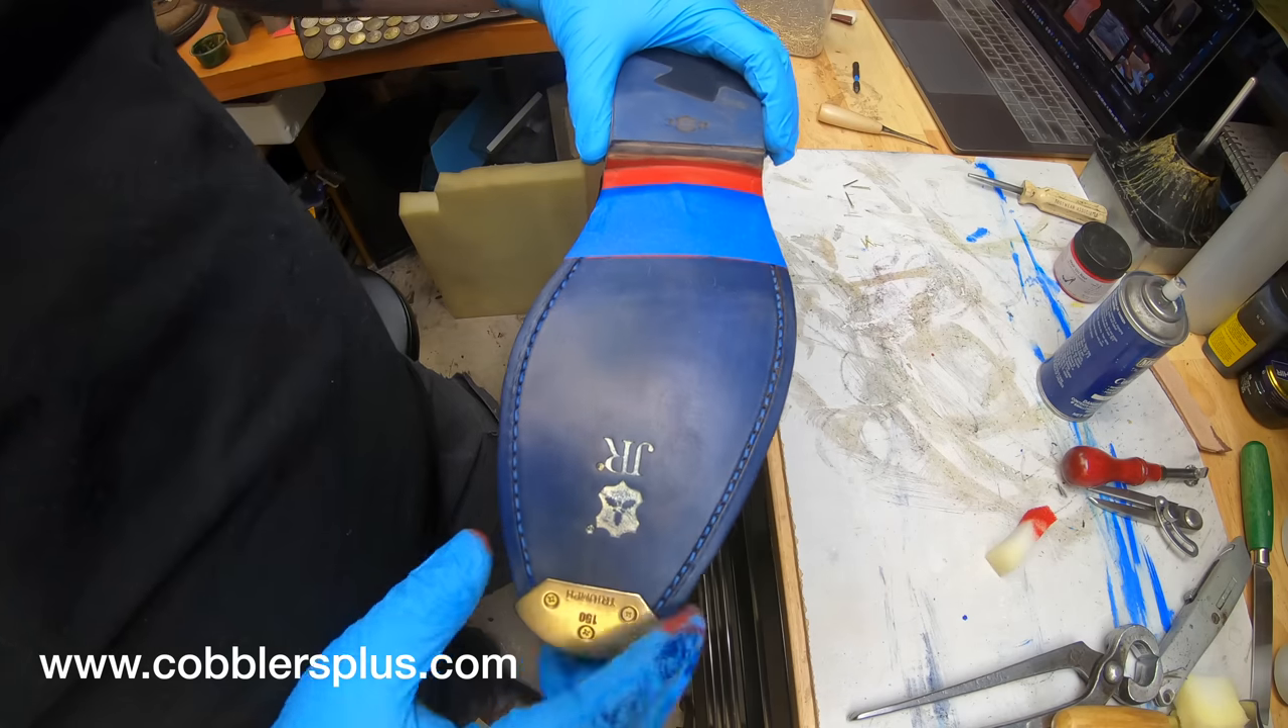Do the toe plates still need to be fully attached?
No.